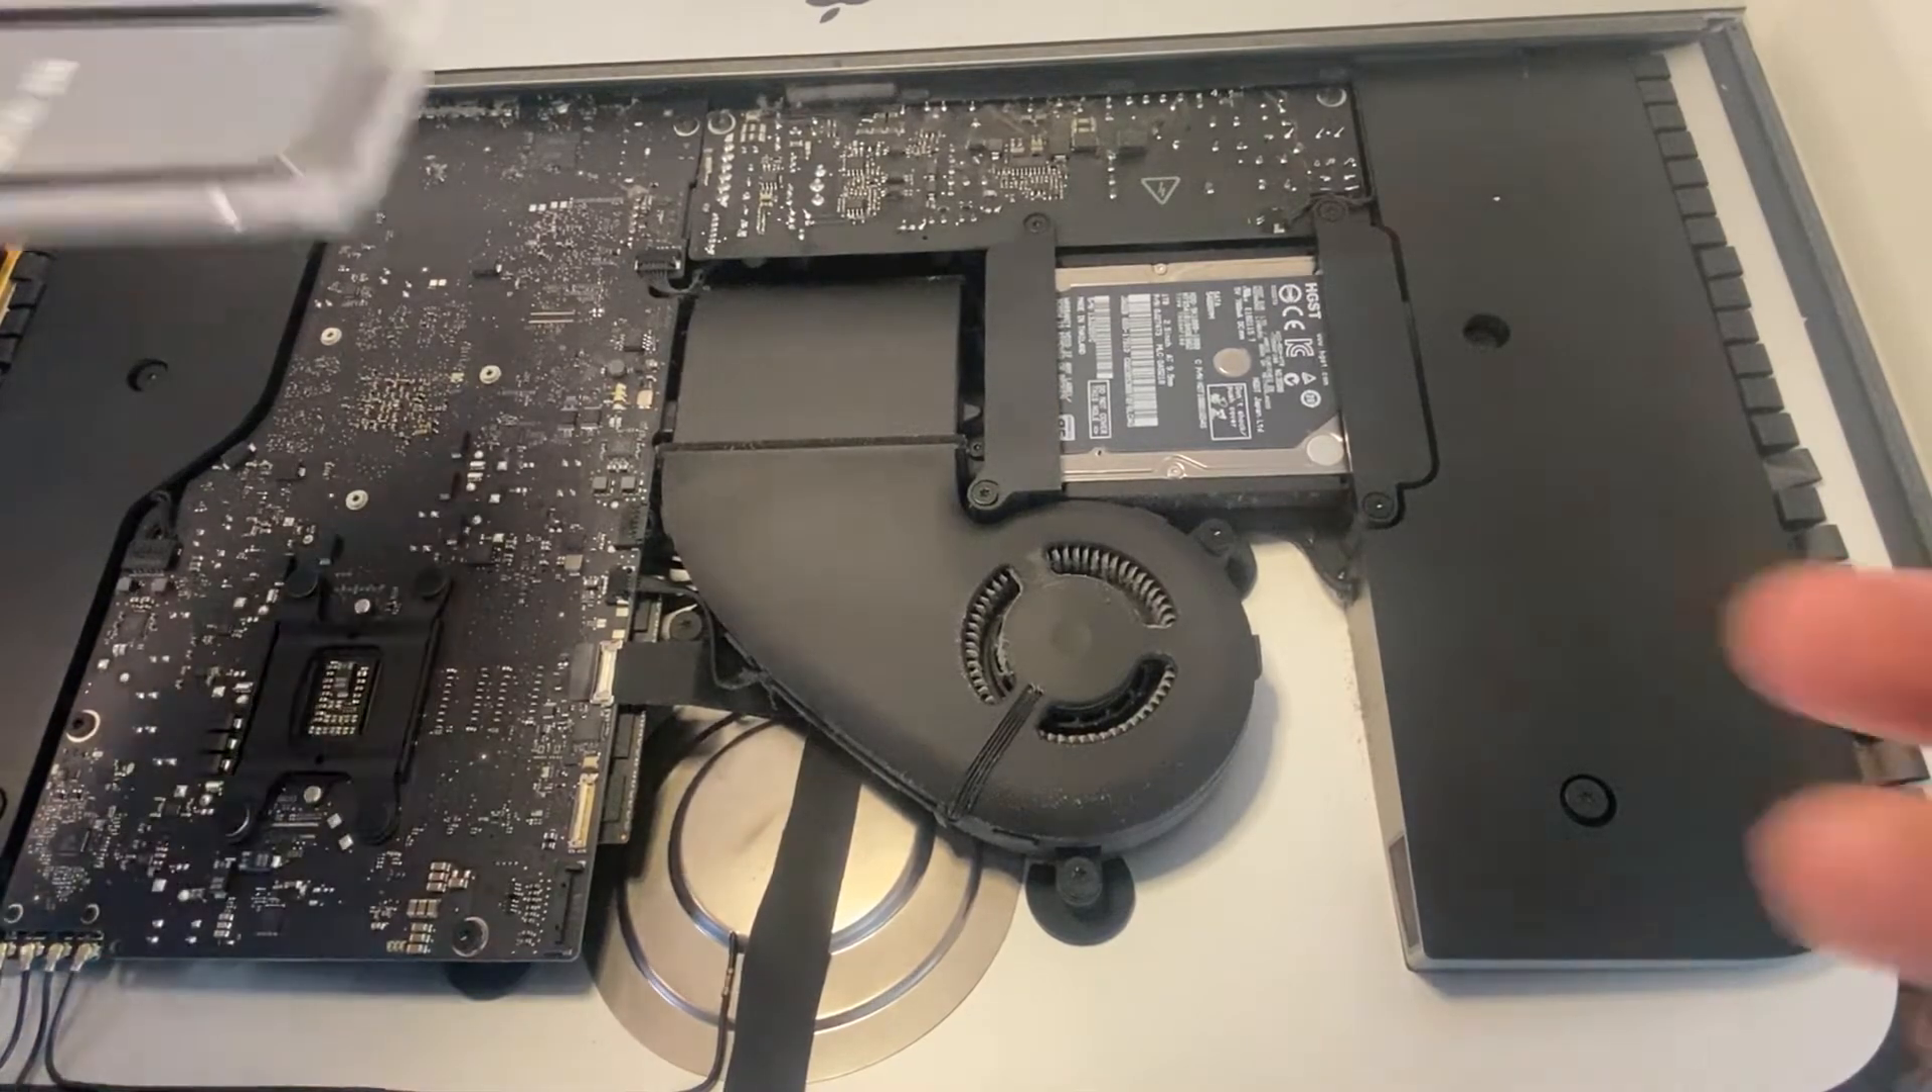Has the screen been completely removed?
Yes.